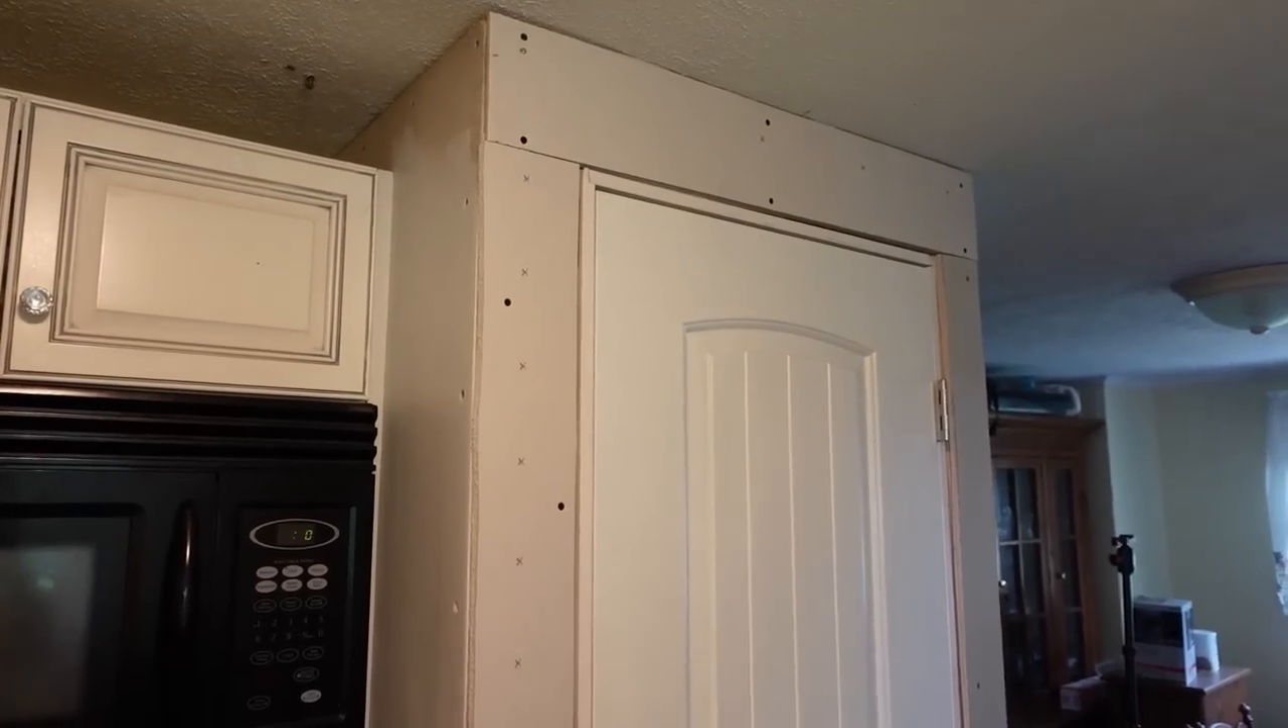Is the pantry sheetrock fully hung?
Yes.